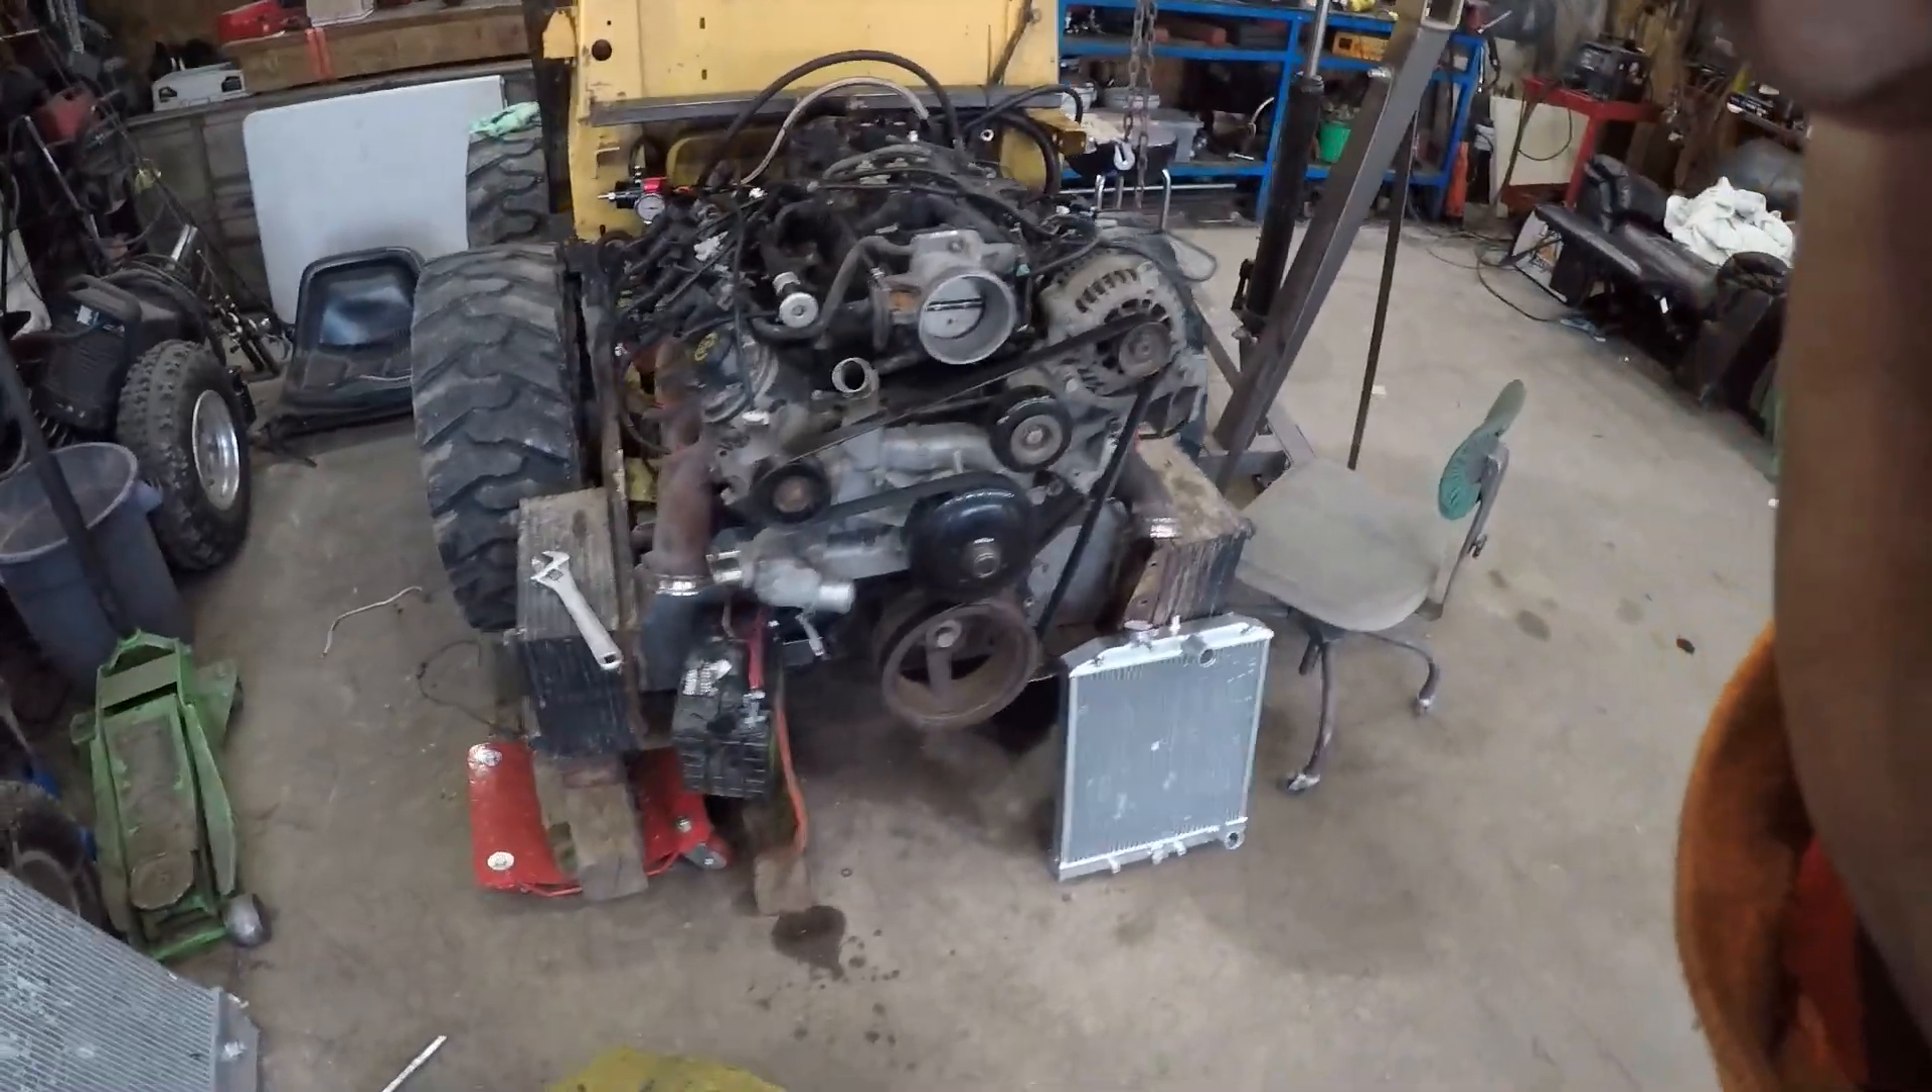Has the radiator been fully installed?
No.